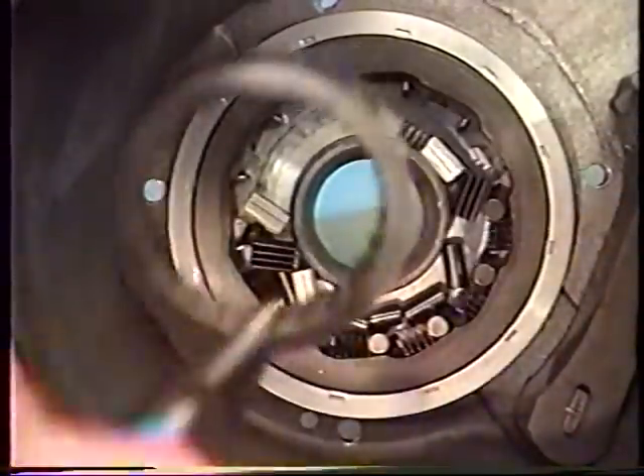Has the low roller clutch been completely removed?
No.